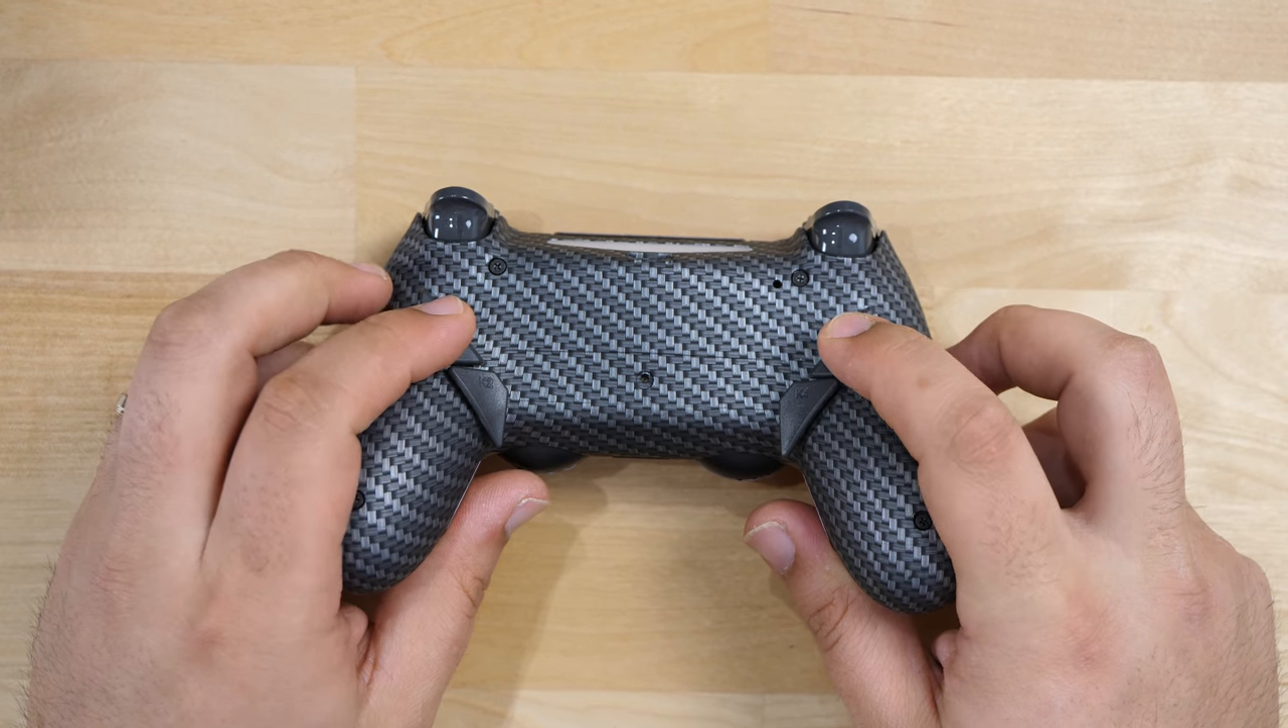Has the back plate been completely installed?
Yes.